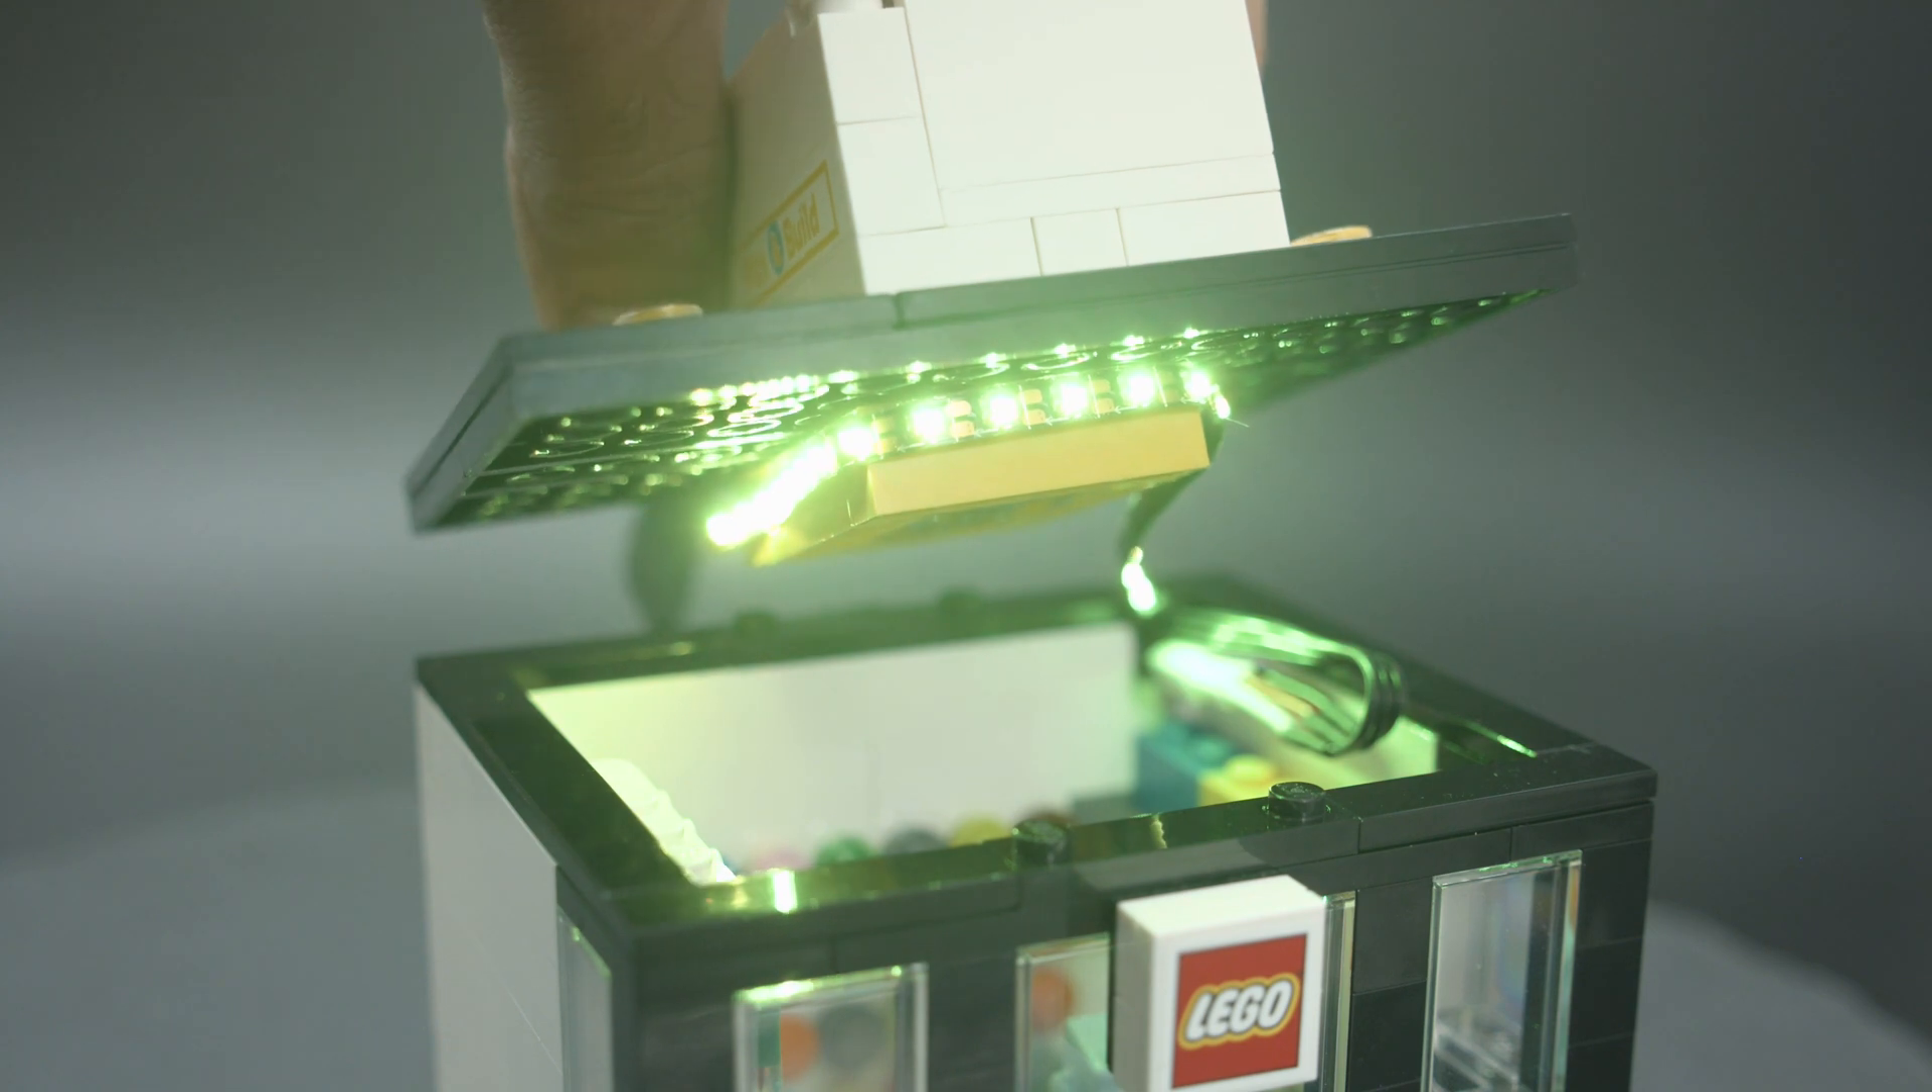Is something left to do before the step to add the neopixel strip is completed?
No.